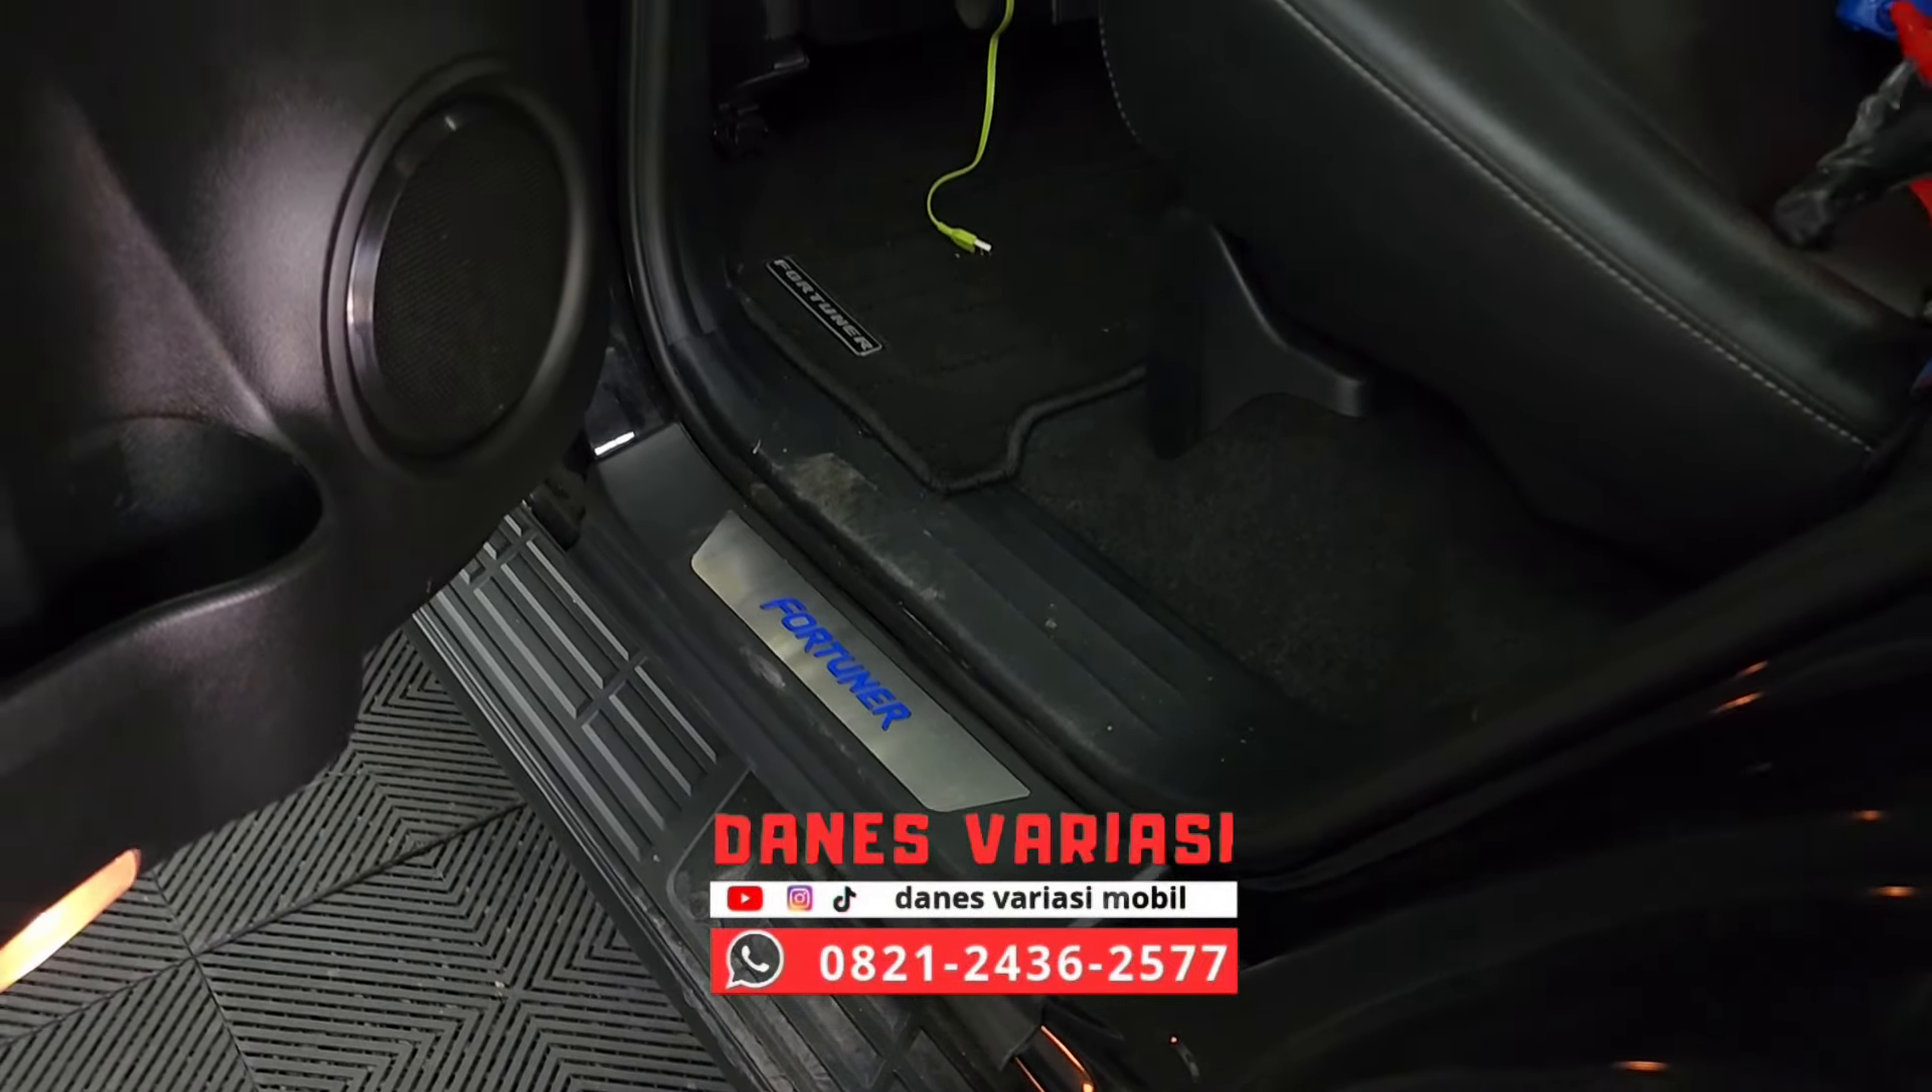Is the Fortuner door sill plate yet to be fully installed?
No.